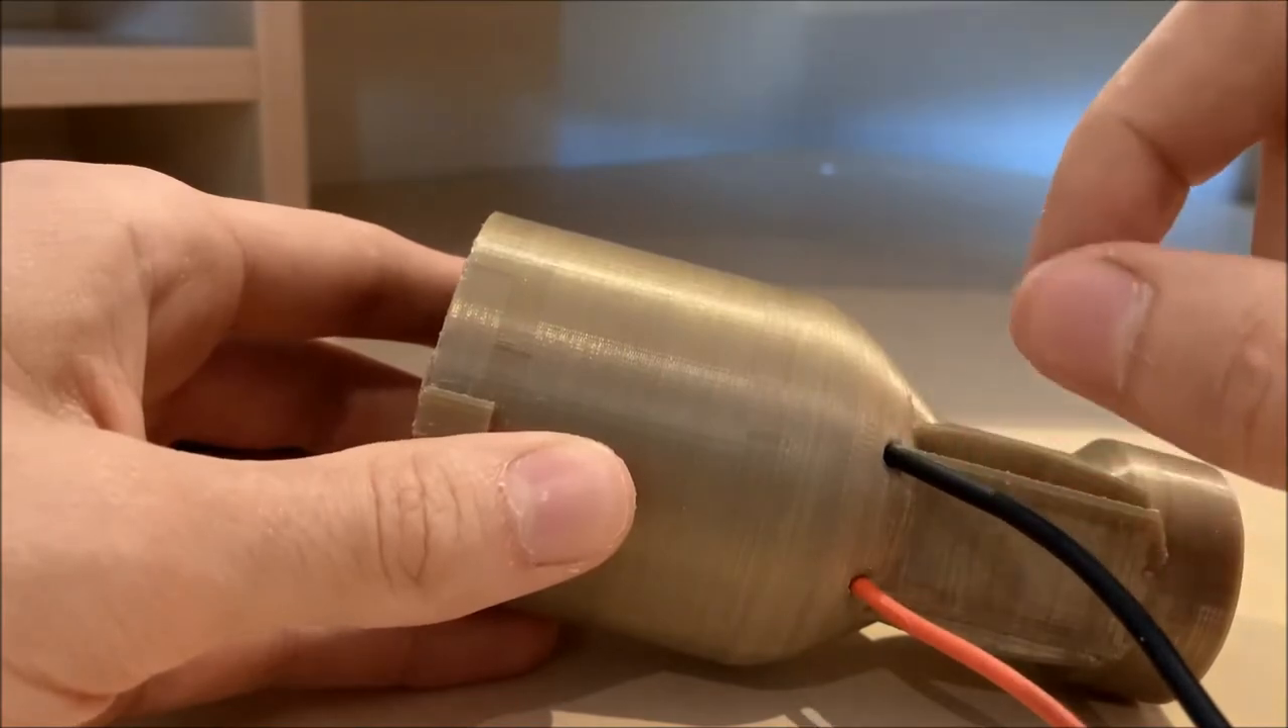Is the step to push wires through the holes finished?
Yes.